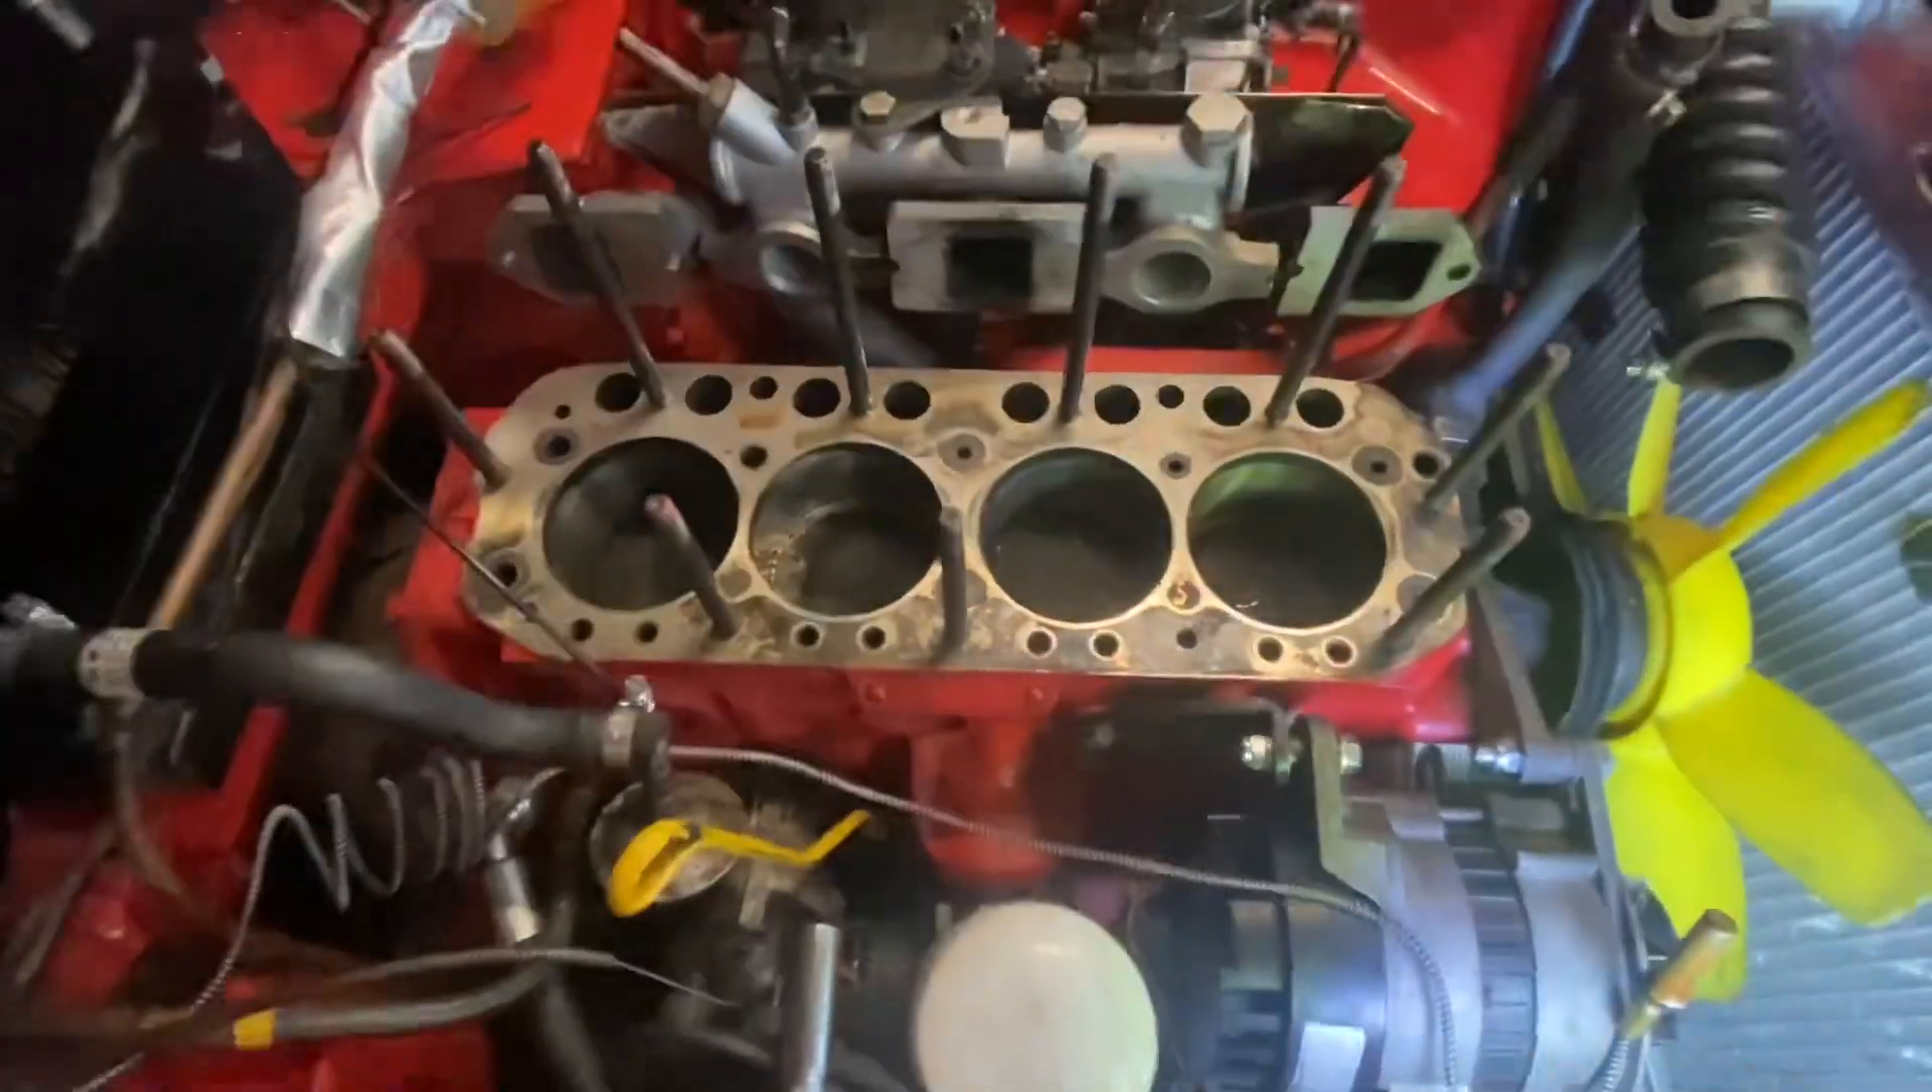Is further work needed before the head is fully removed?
No.